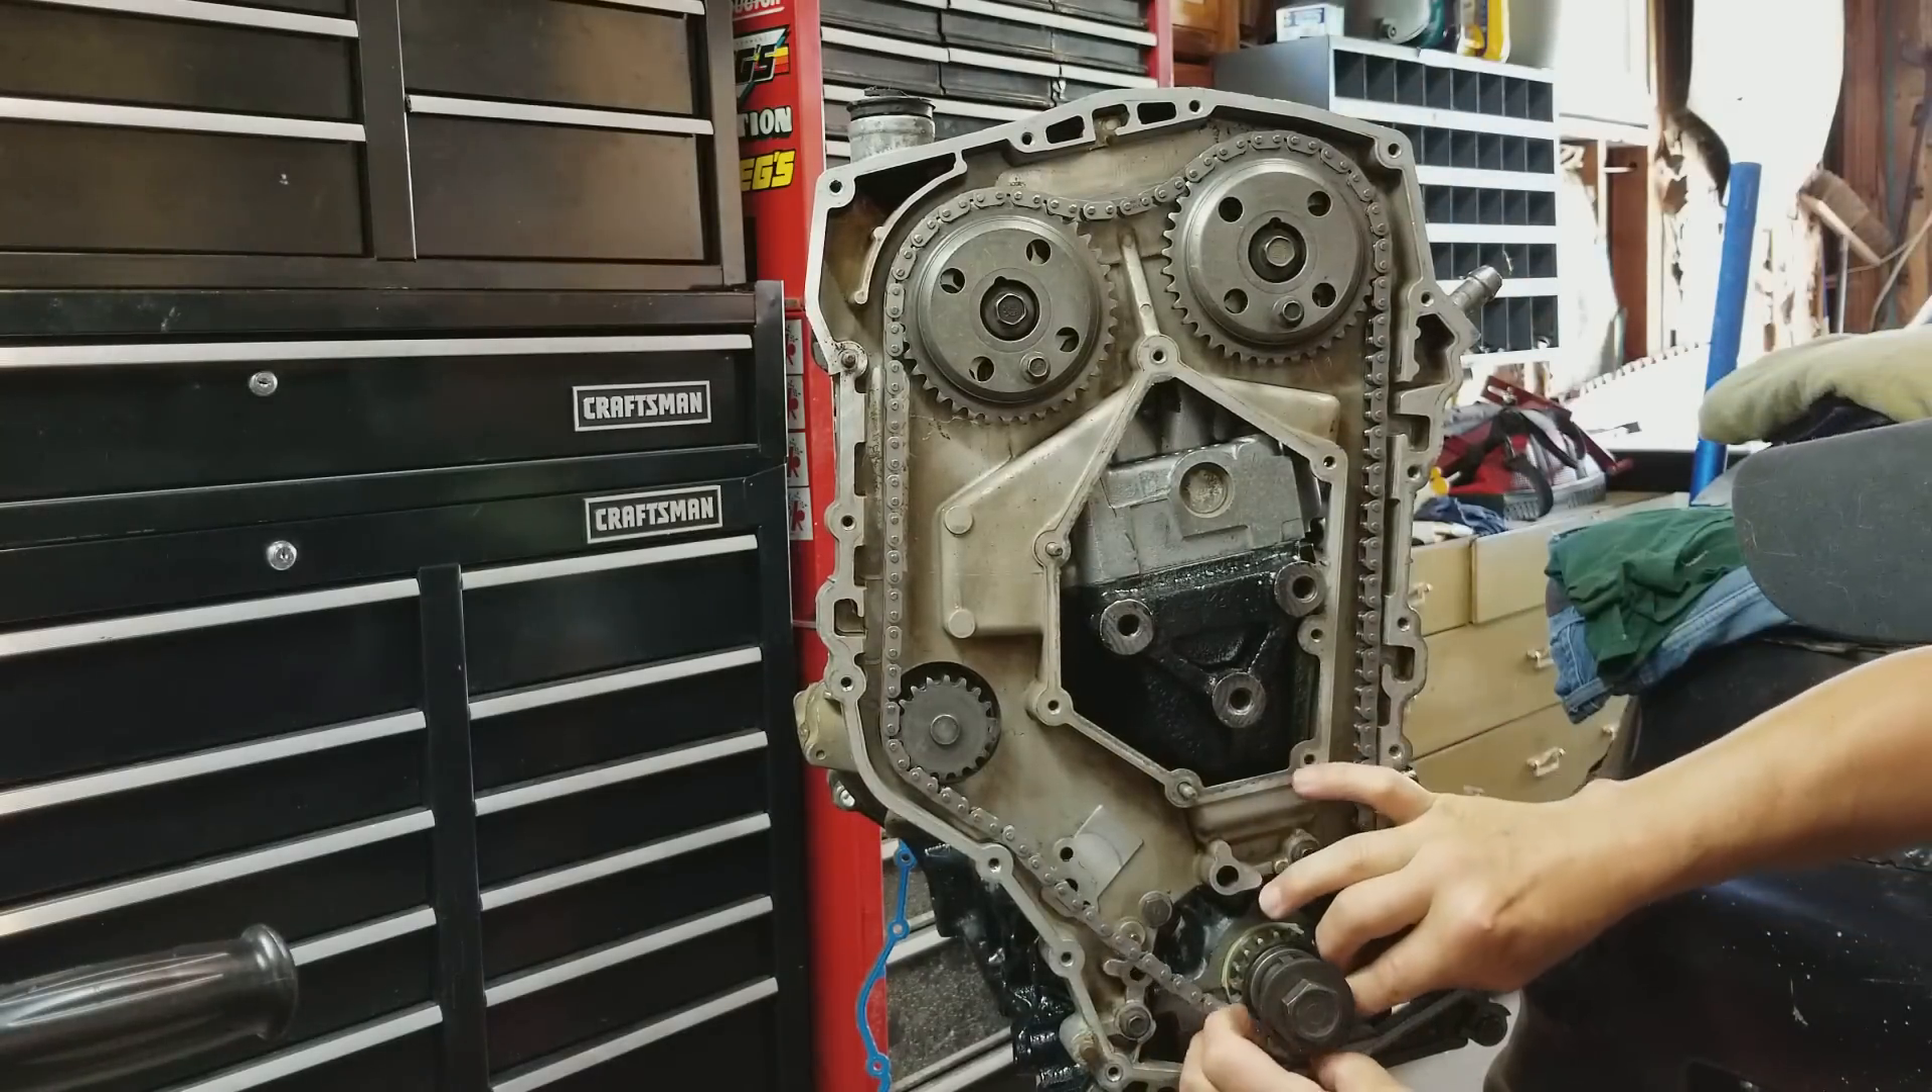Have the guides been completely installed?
No.